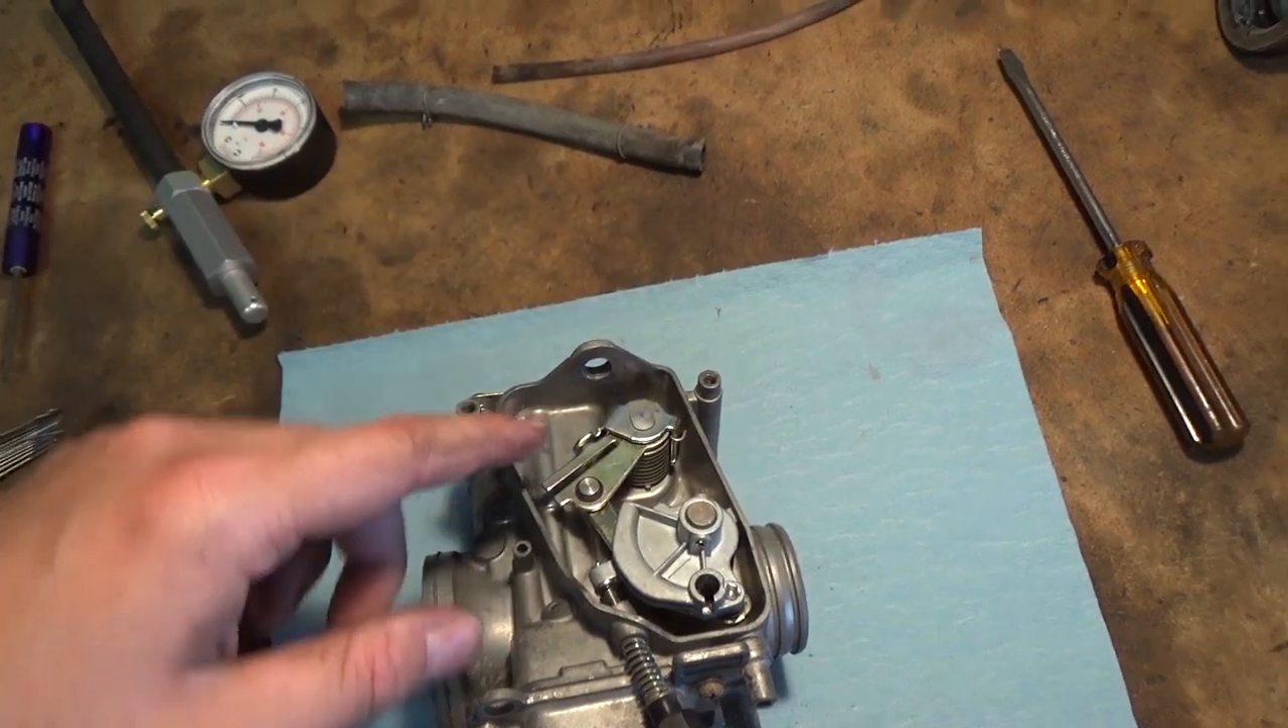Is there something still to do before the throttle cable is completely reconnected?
Yes.